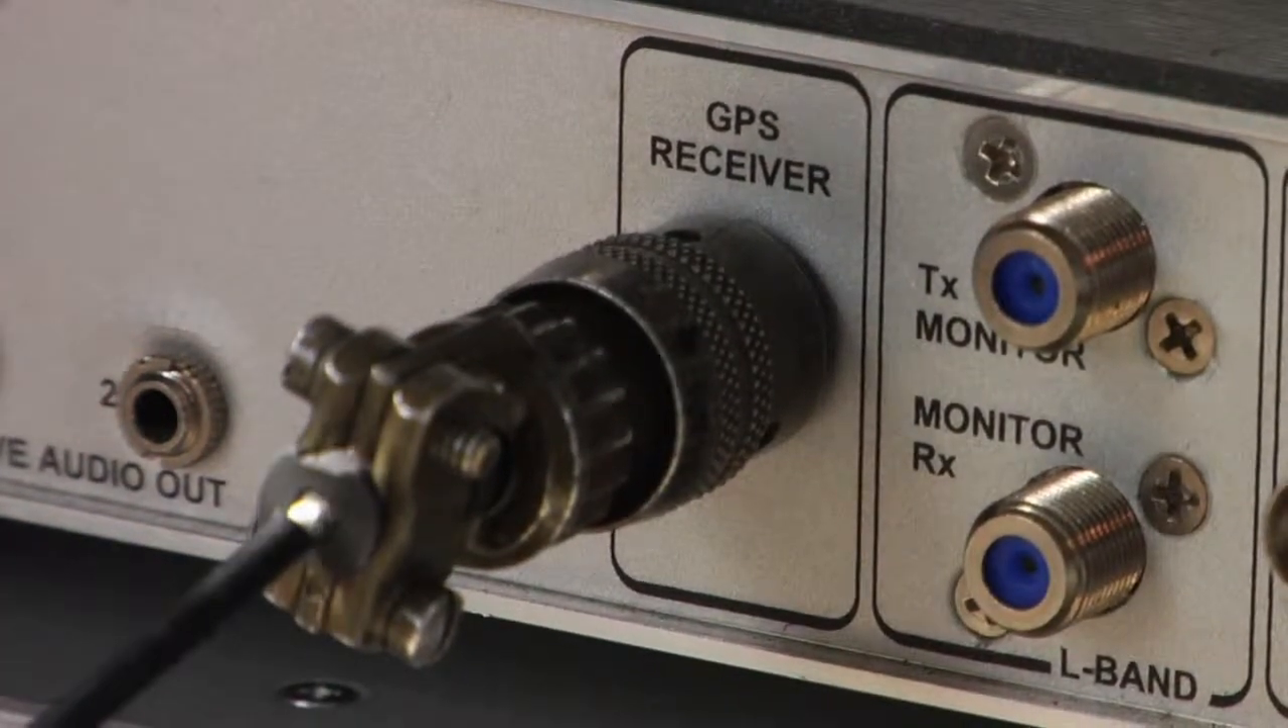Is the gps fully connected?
Yes.